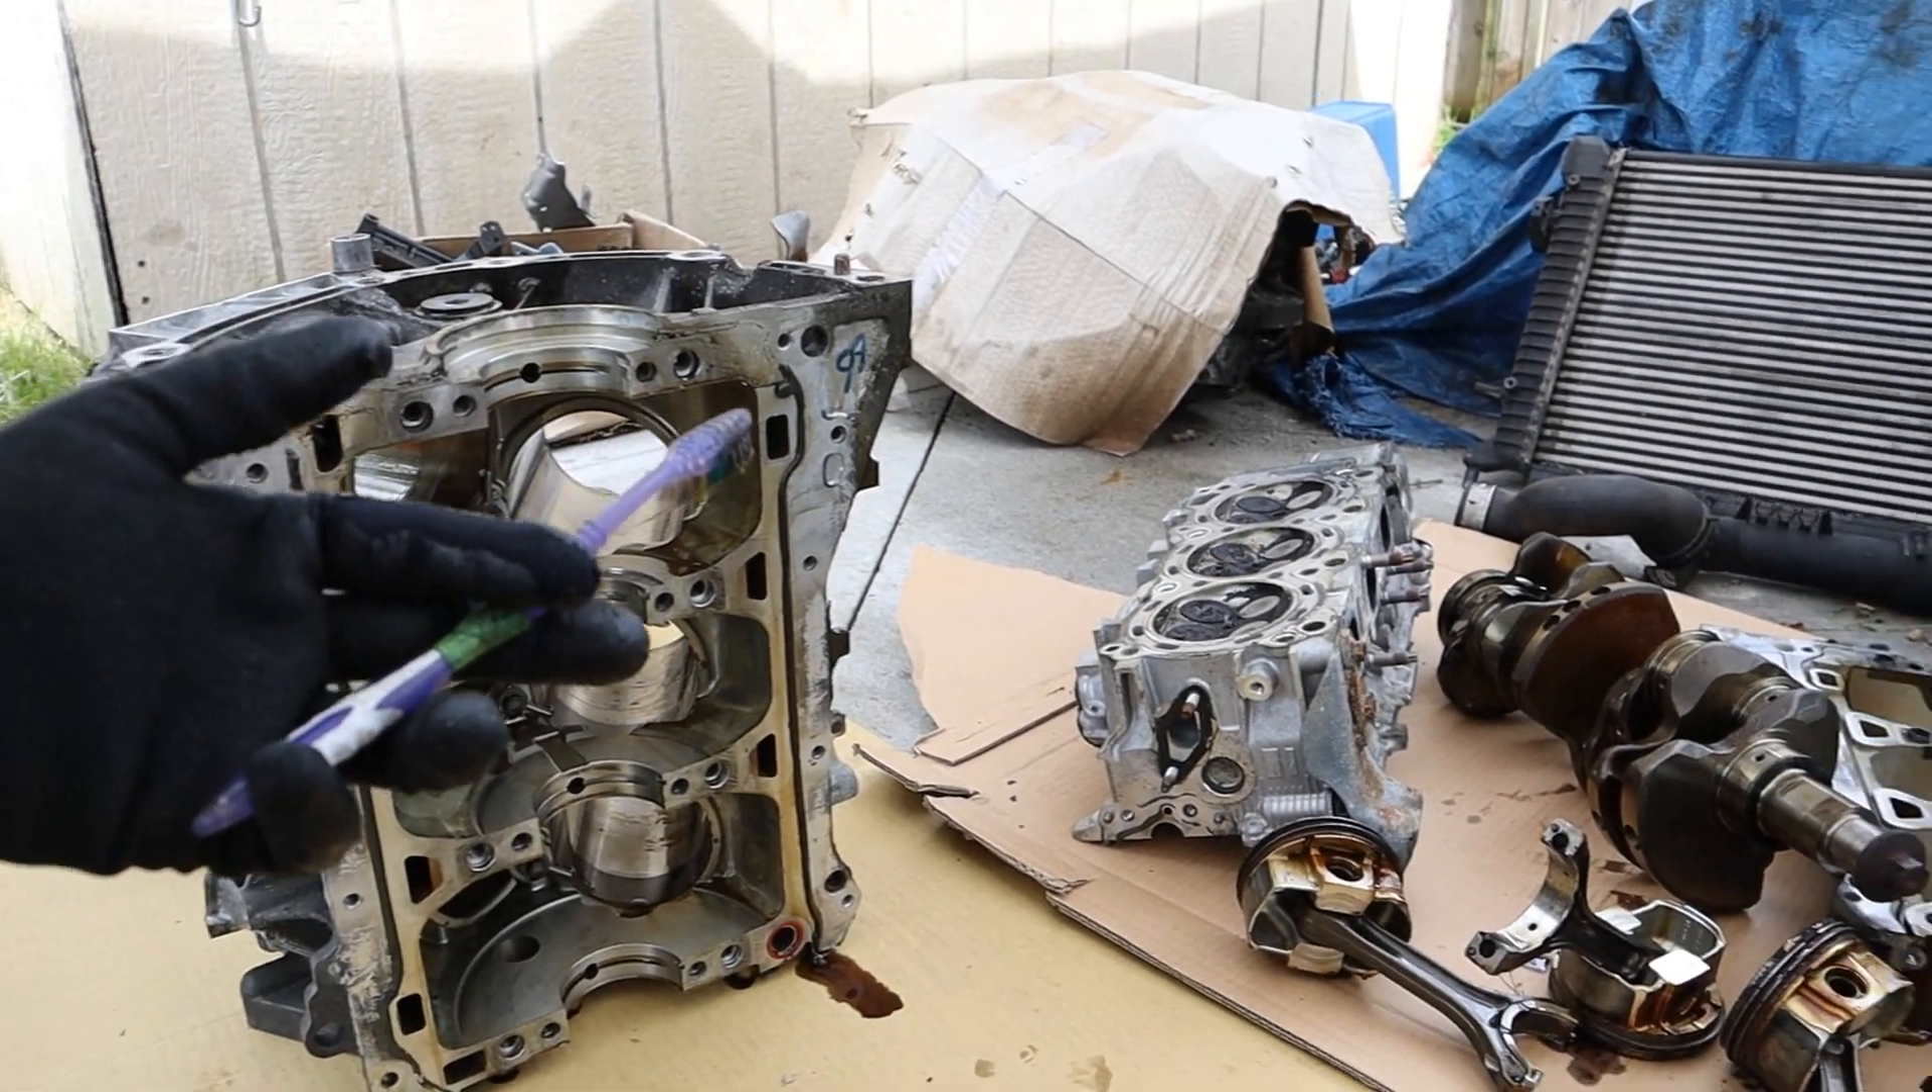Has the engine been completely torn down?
Yes.